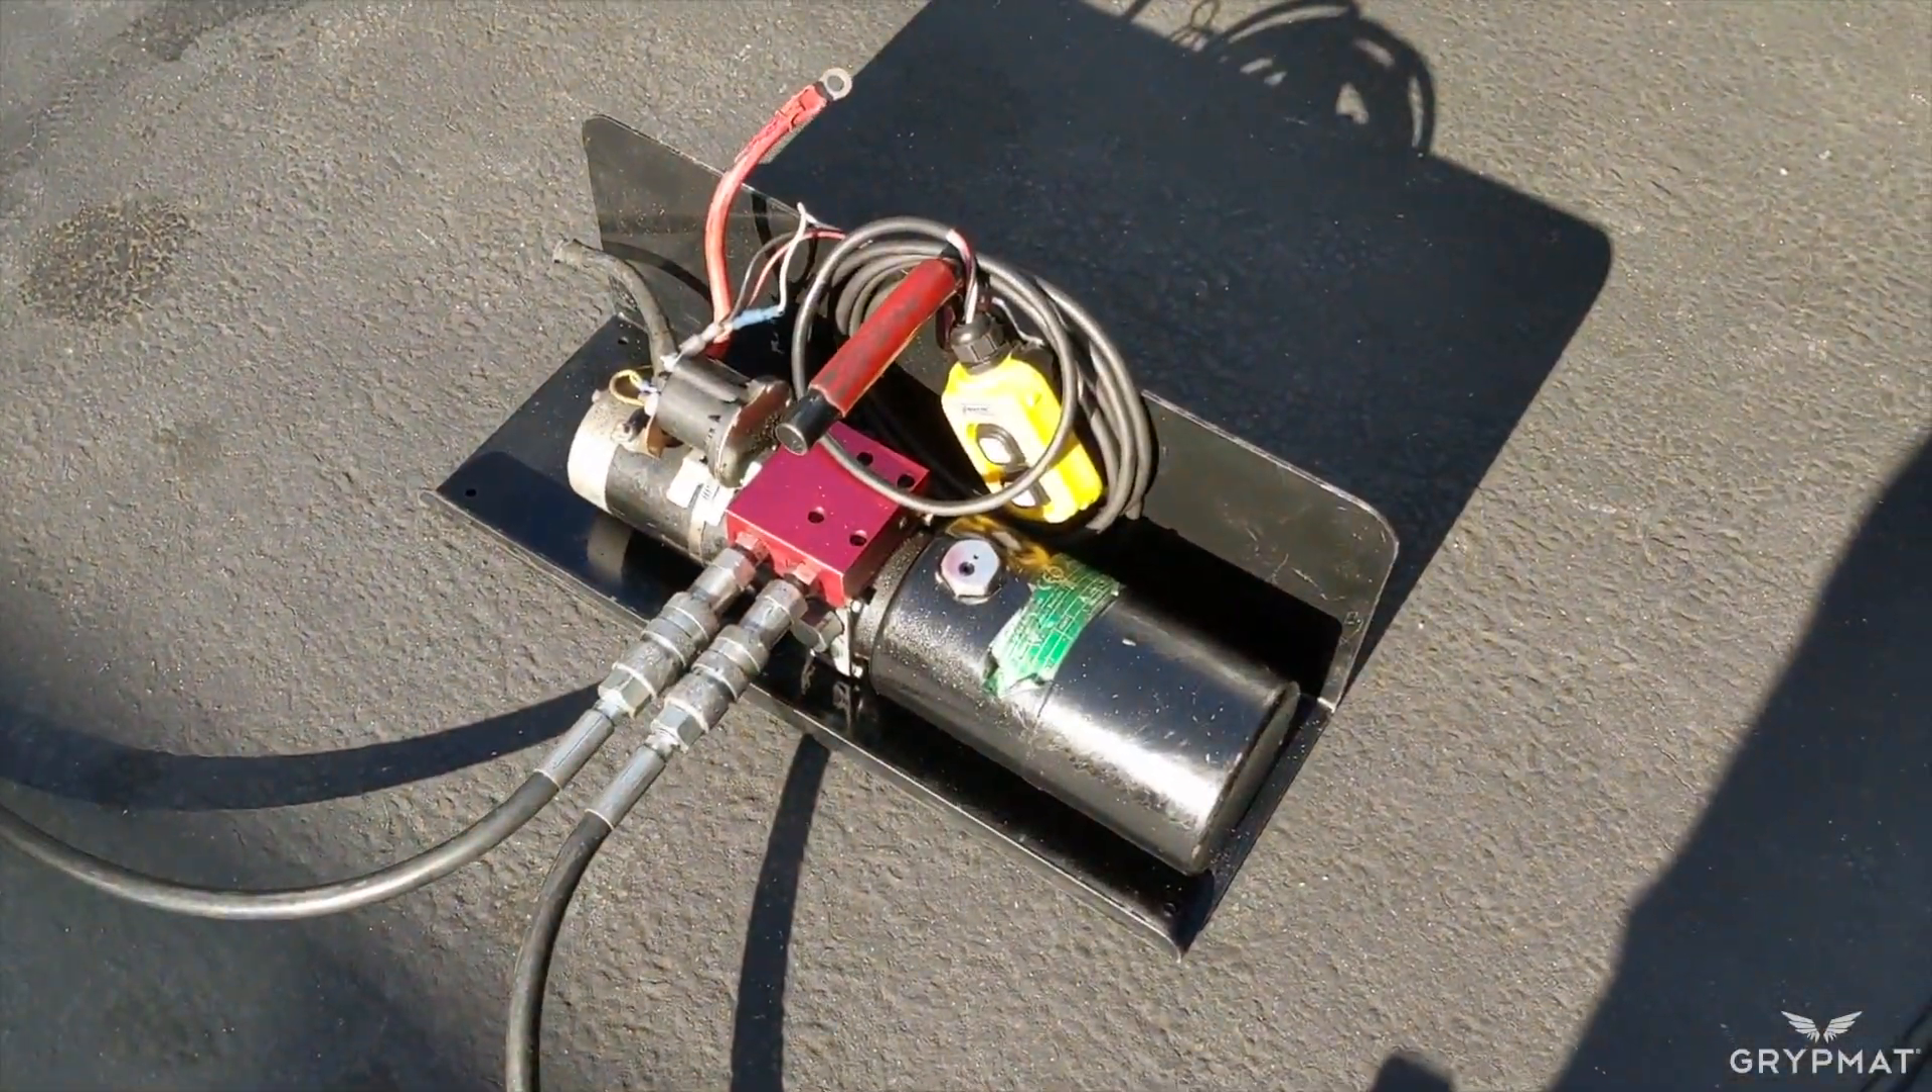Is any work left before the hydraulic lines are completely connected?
No.